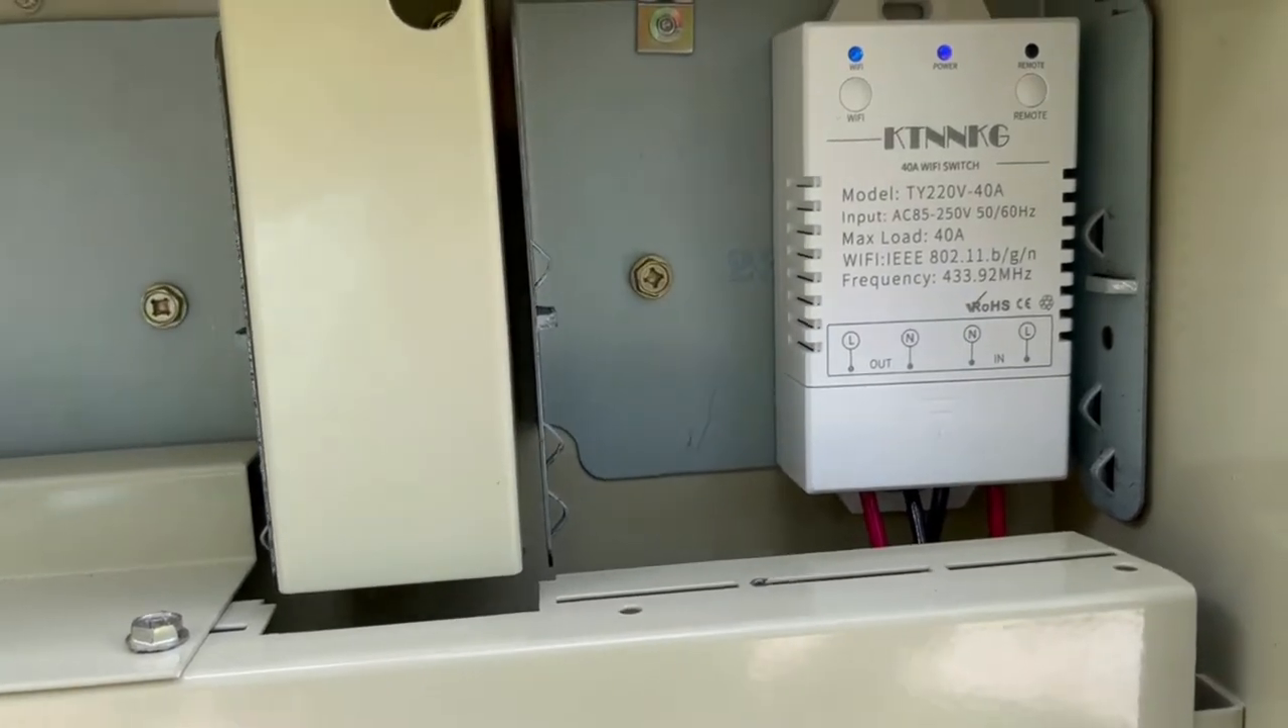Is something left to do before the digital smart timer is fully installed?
No.